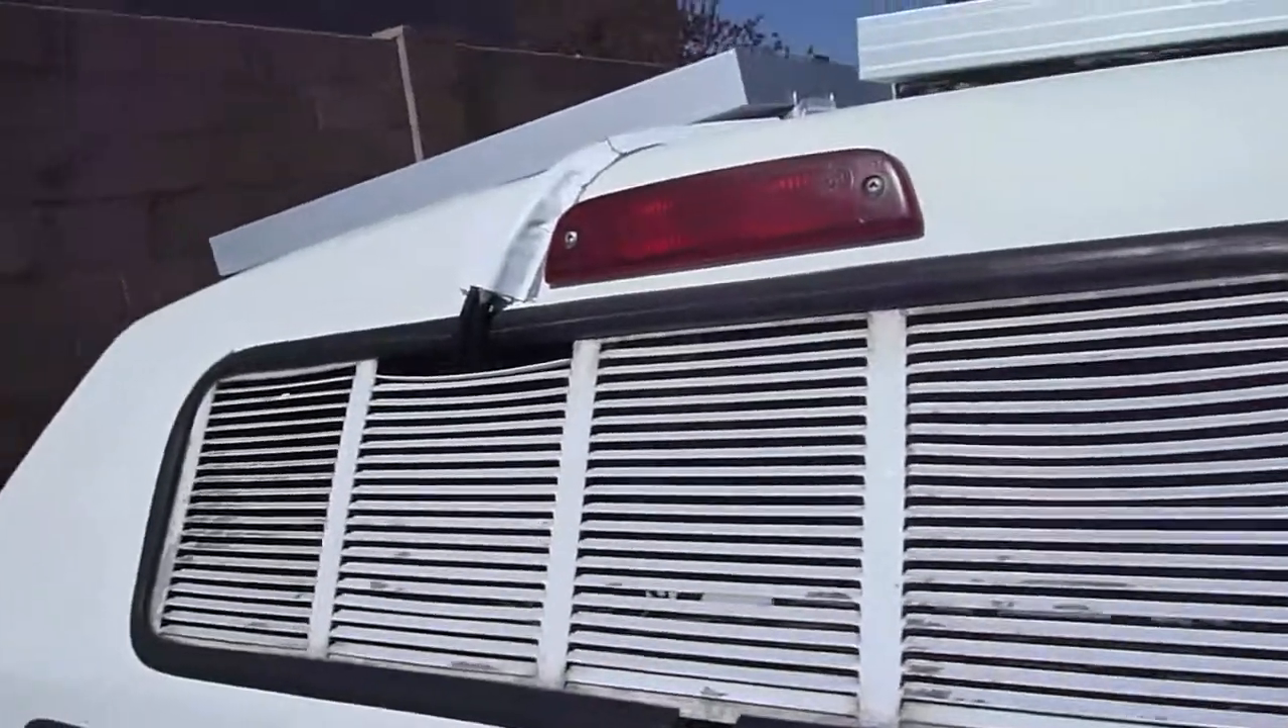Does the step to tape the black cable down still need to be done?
No.